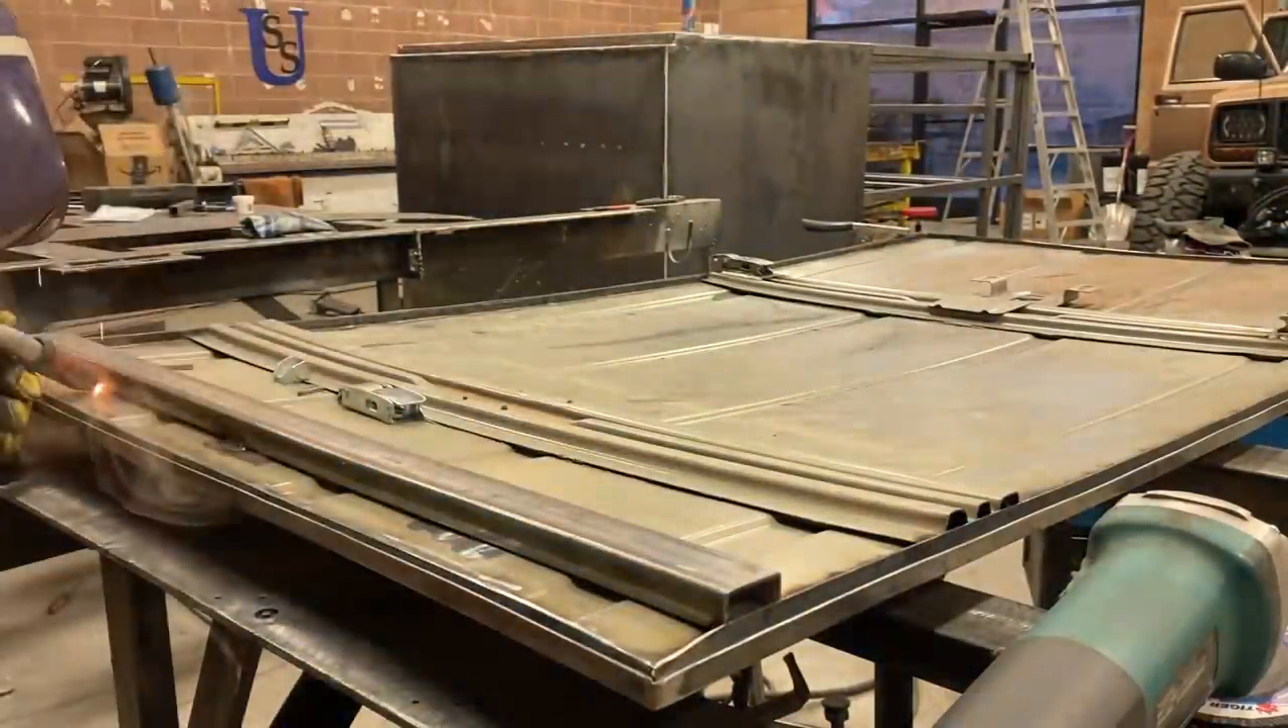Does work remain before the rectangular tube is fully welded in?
Yes.